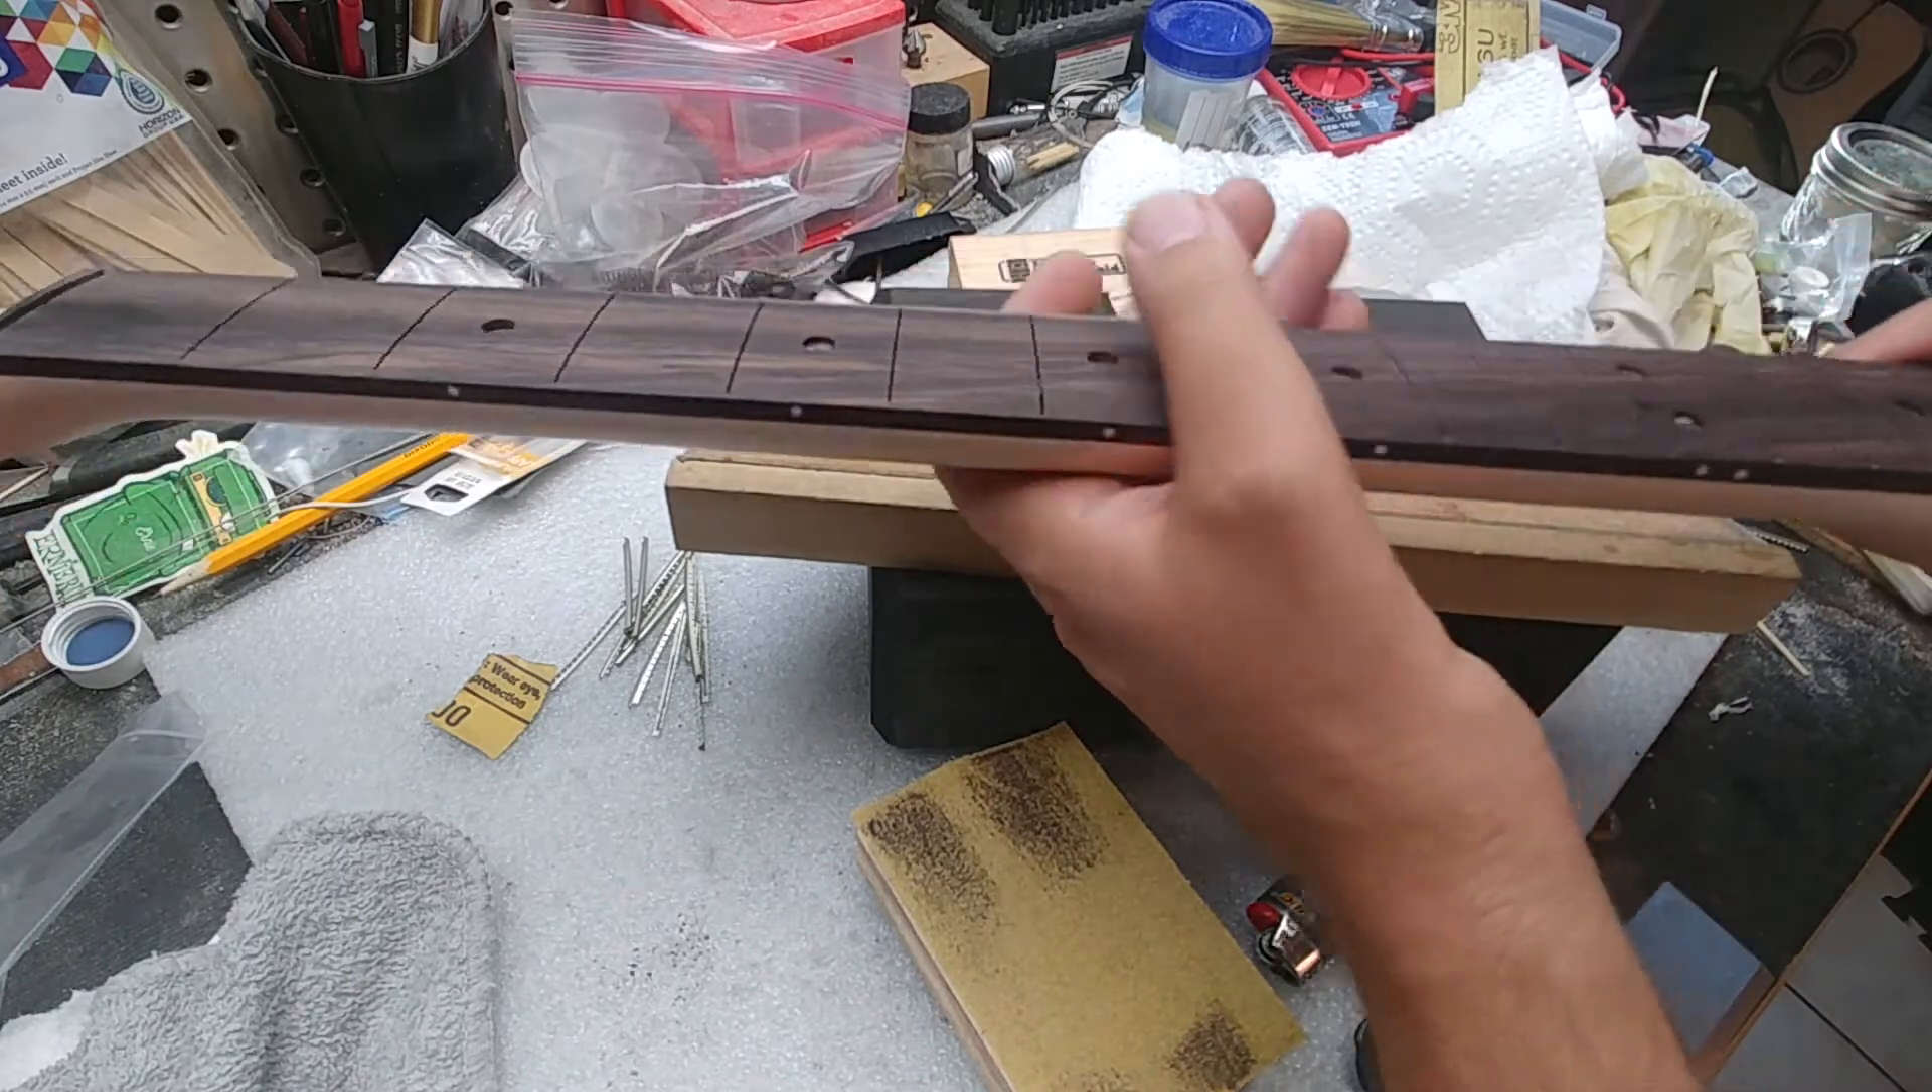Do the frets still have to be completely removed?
No.